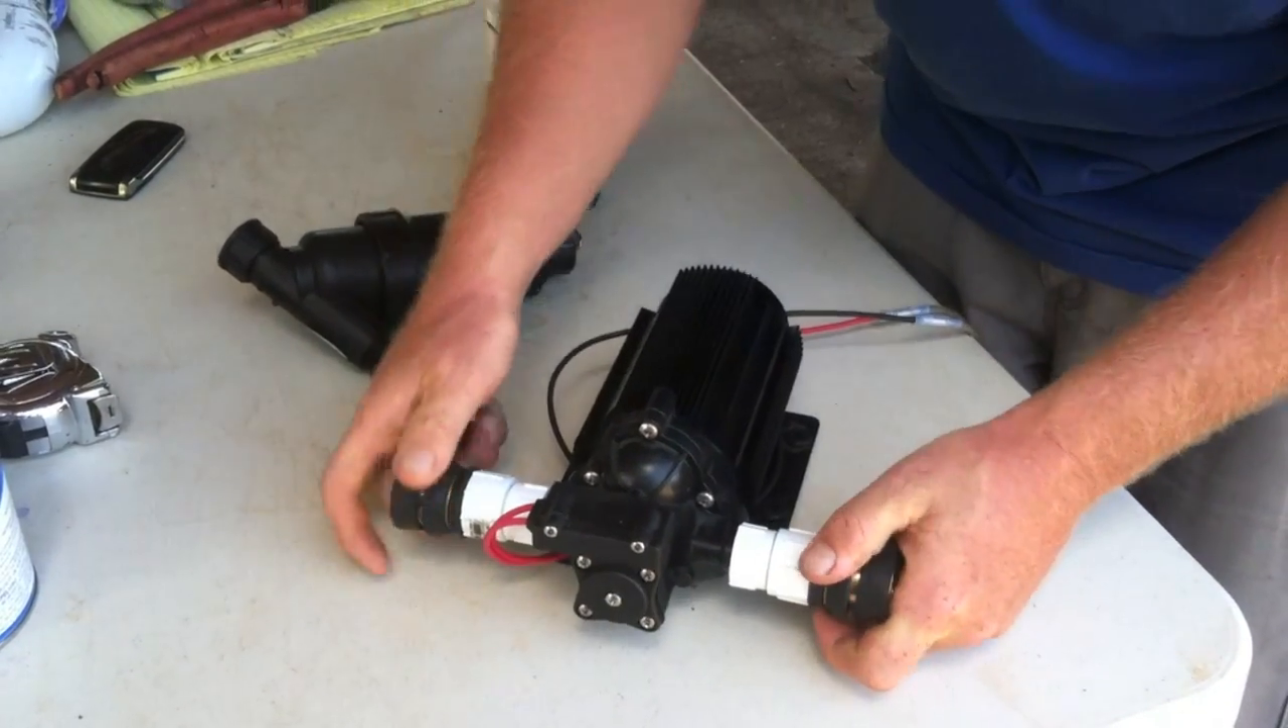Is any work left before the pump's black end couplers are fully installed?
No.